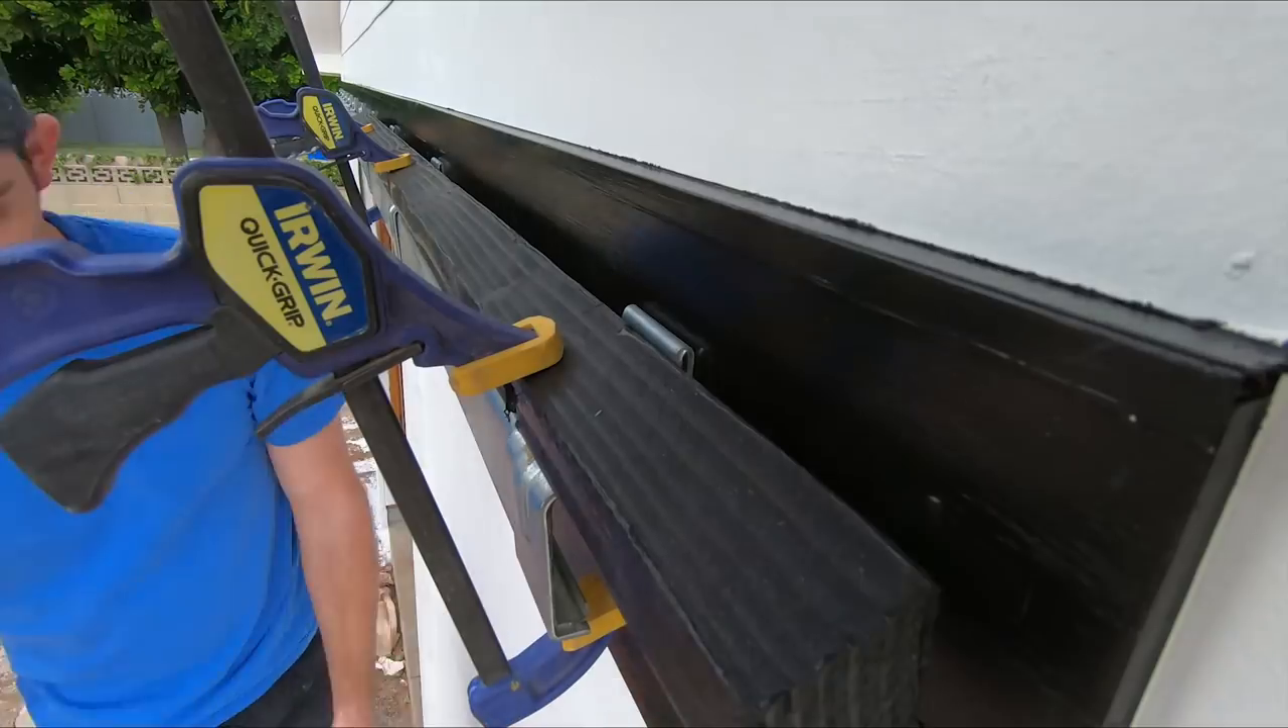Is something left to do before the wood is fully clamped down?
No.